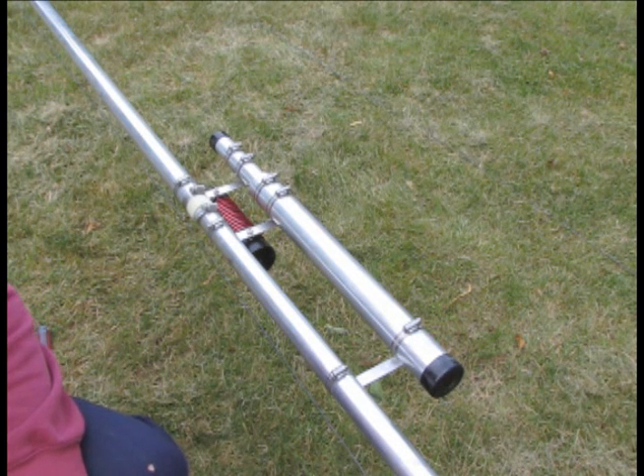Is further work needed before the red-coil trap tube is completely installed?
No.